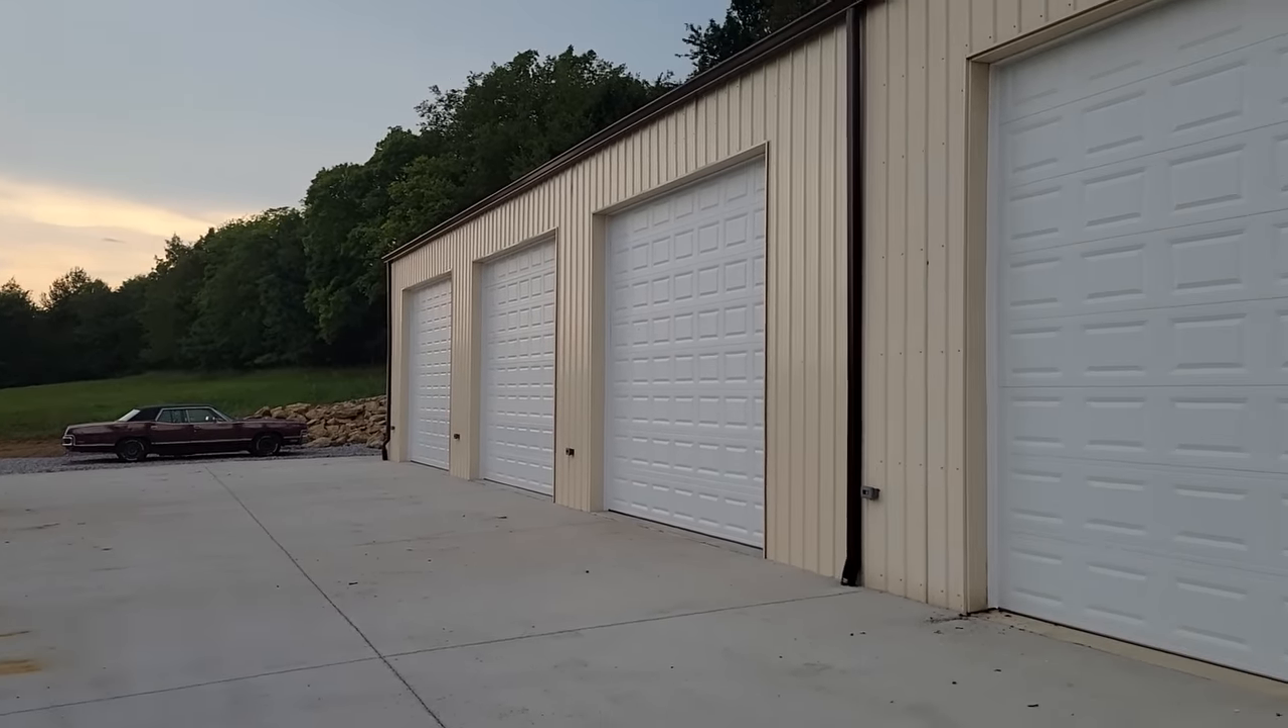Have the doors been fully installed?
Yes.